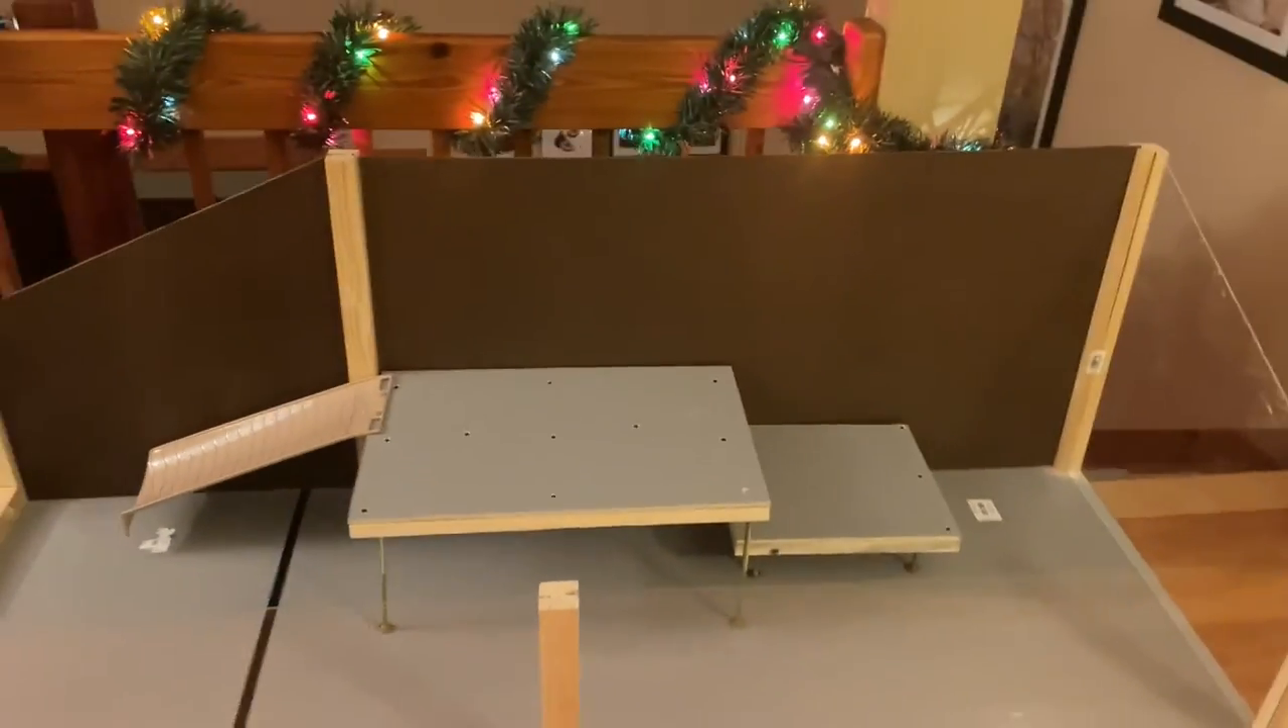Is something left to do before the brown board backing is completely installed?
No.